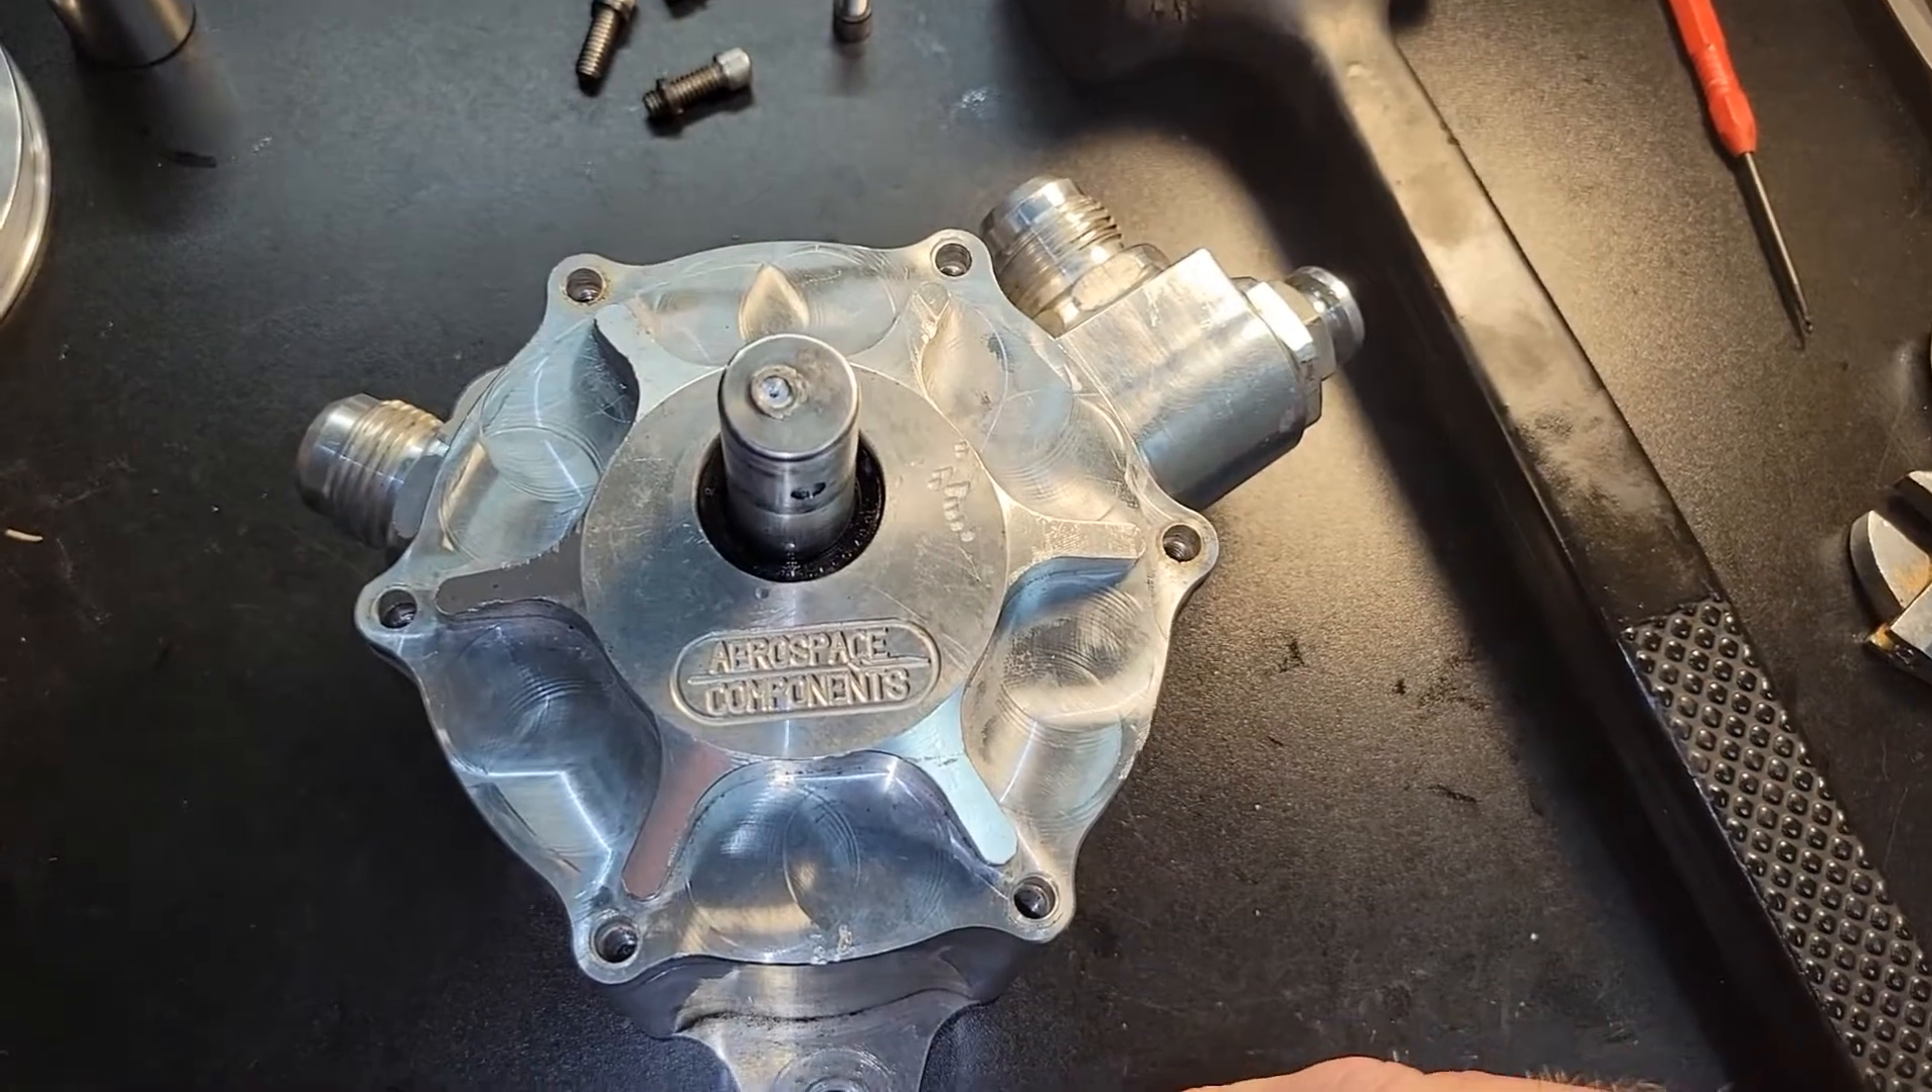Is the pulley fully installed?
No.